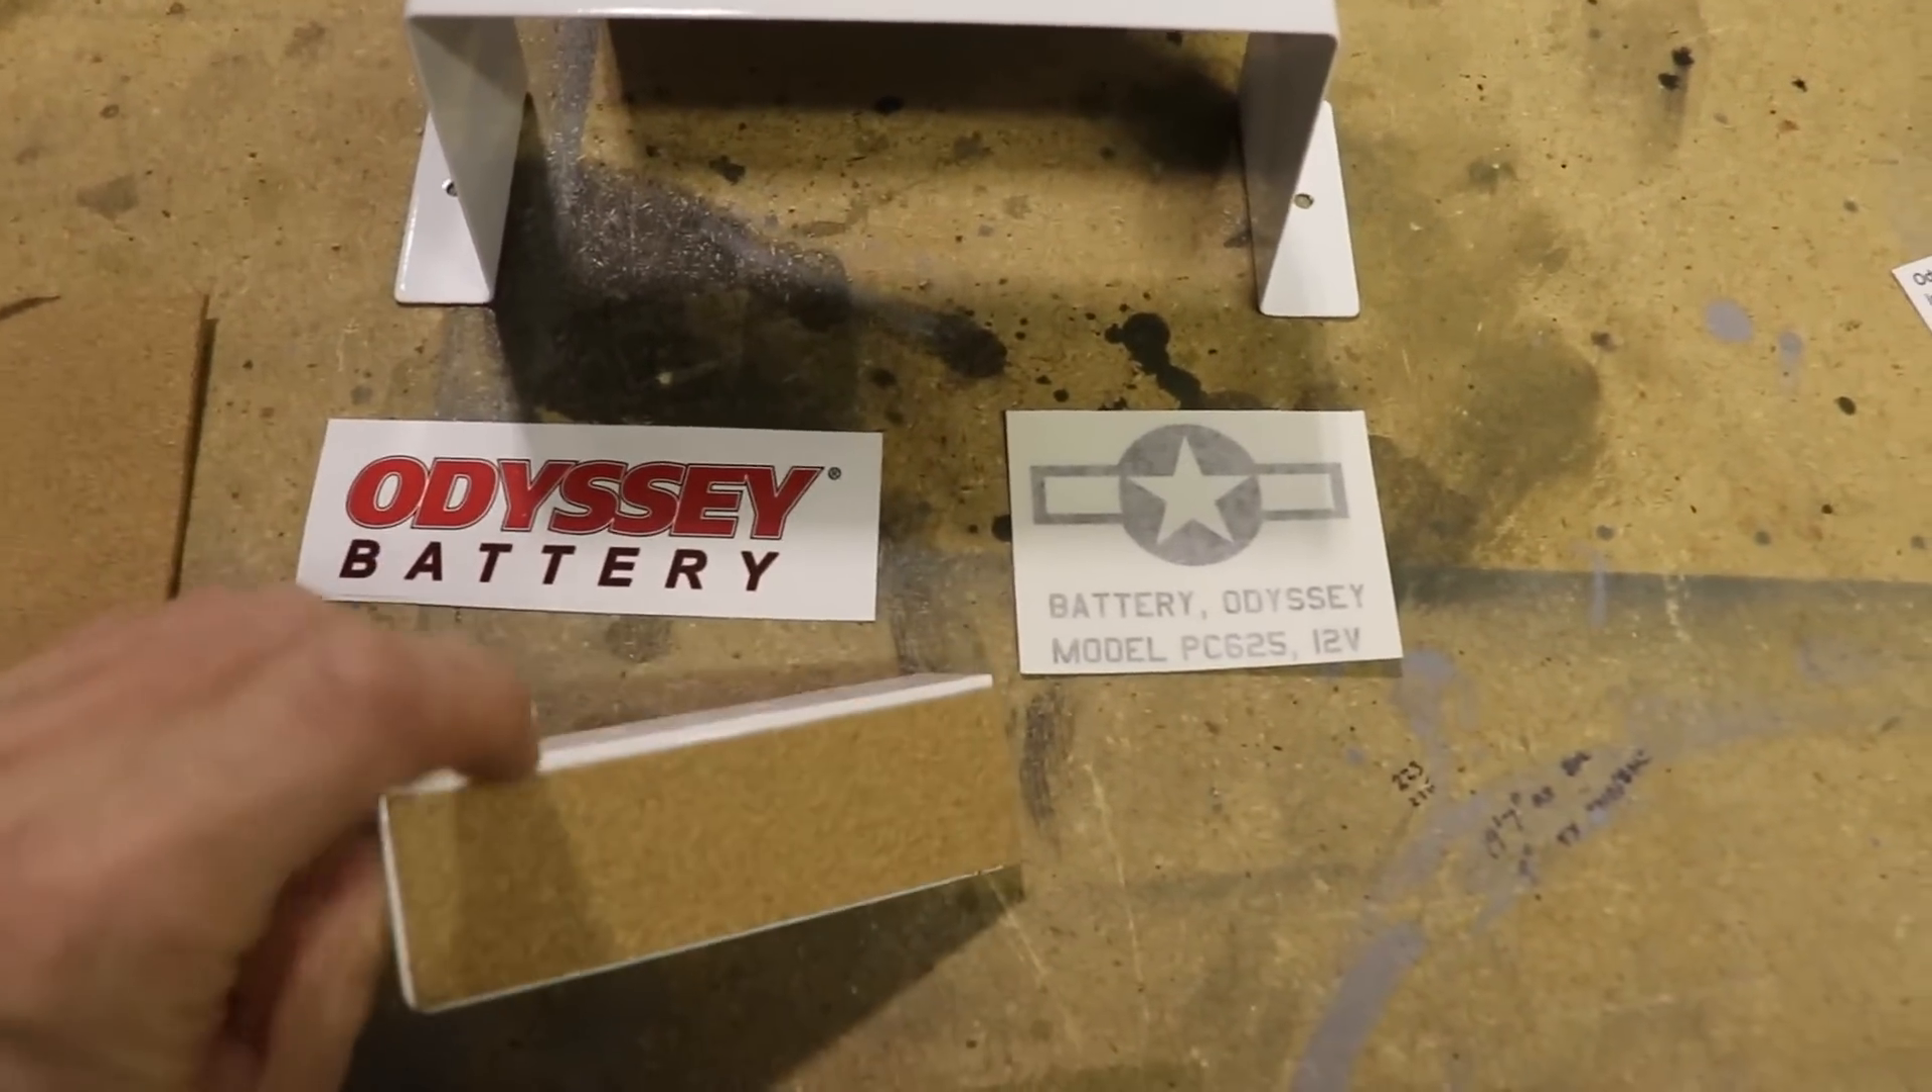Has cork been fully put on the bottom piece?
Yes.